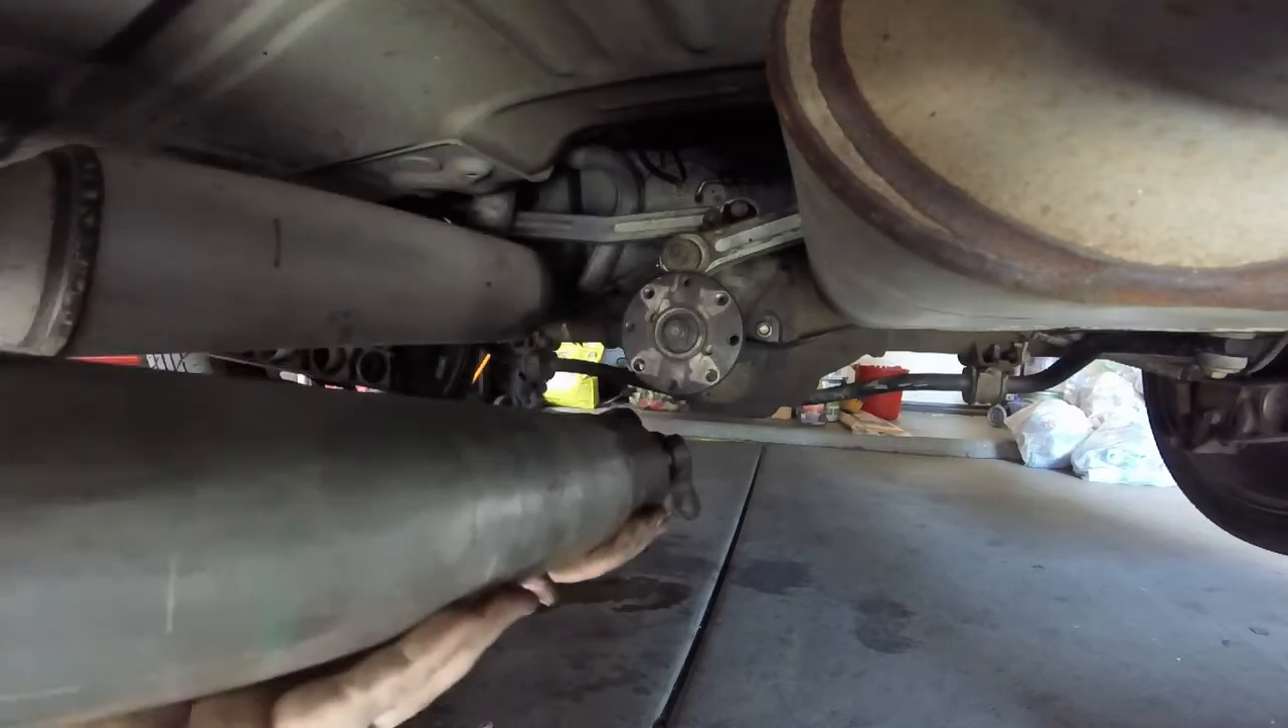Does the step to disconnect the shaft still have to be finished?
No.